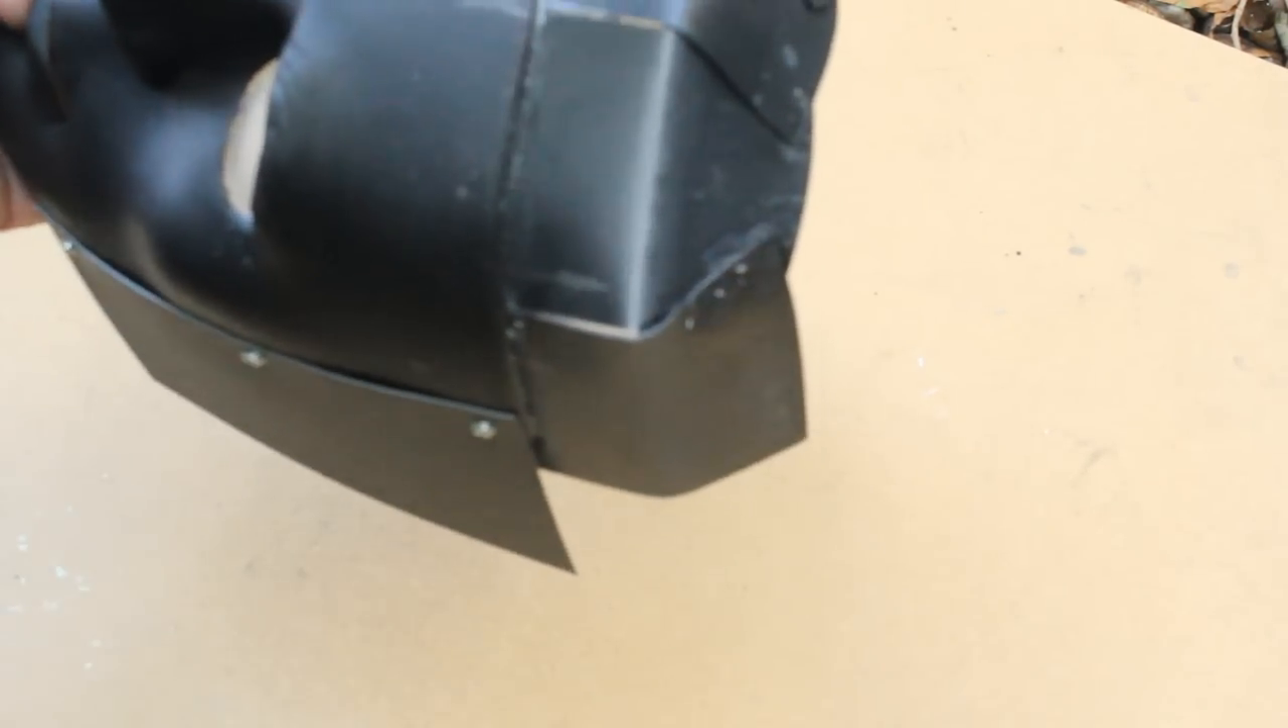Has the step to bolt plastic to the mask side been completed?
Yes.